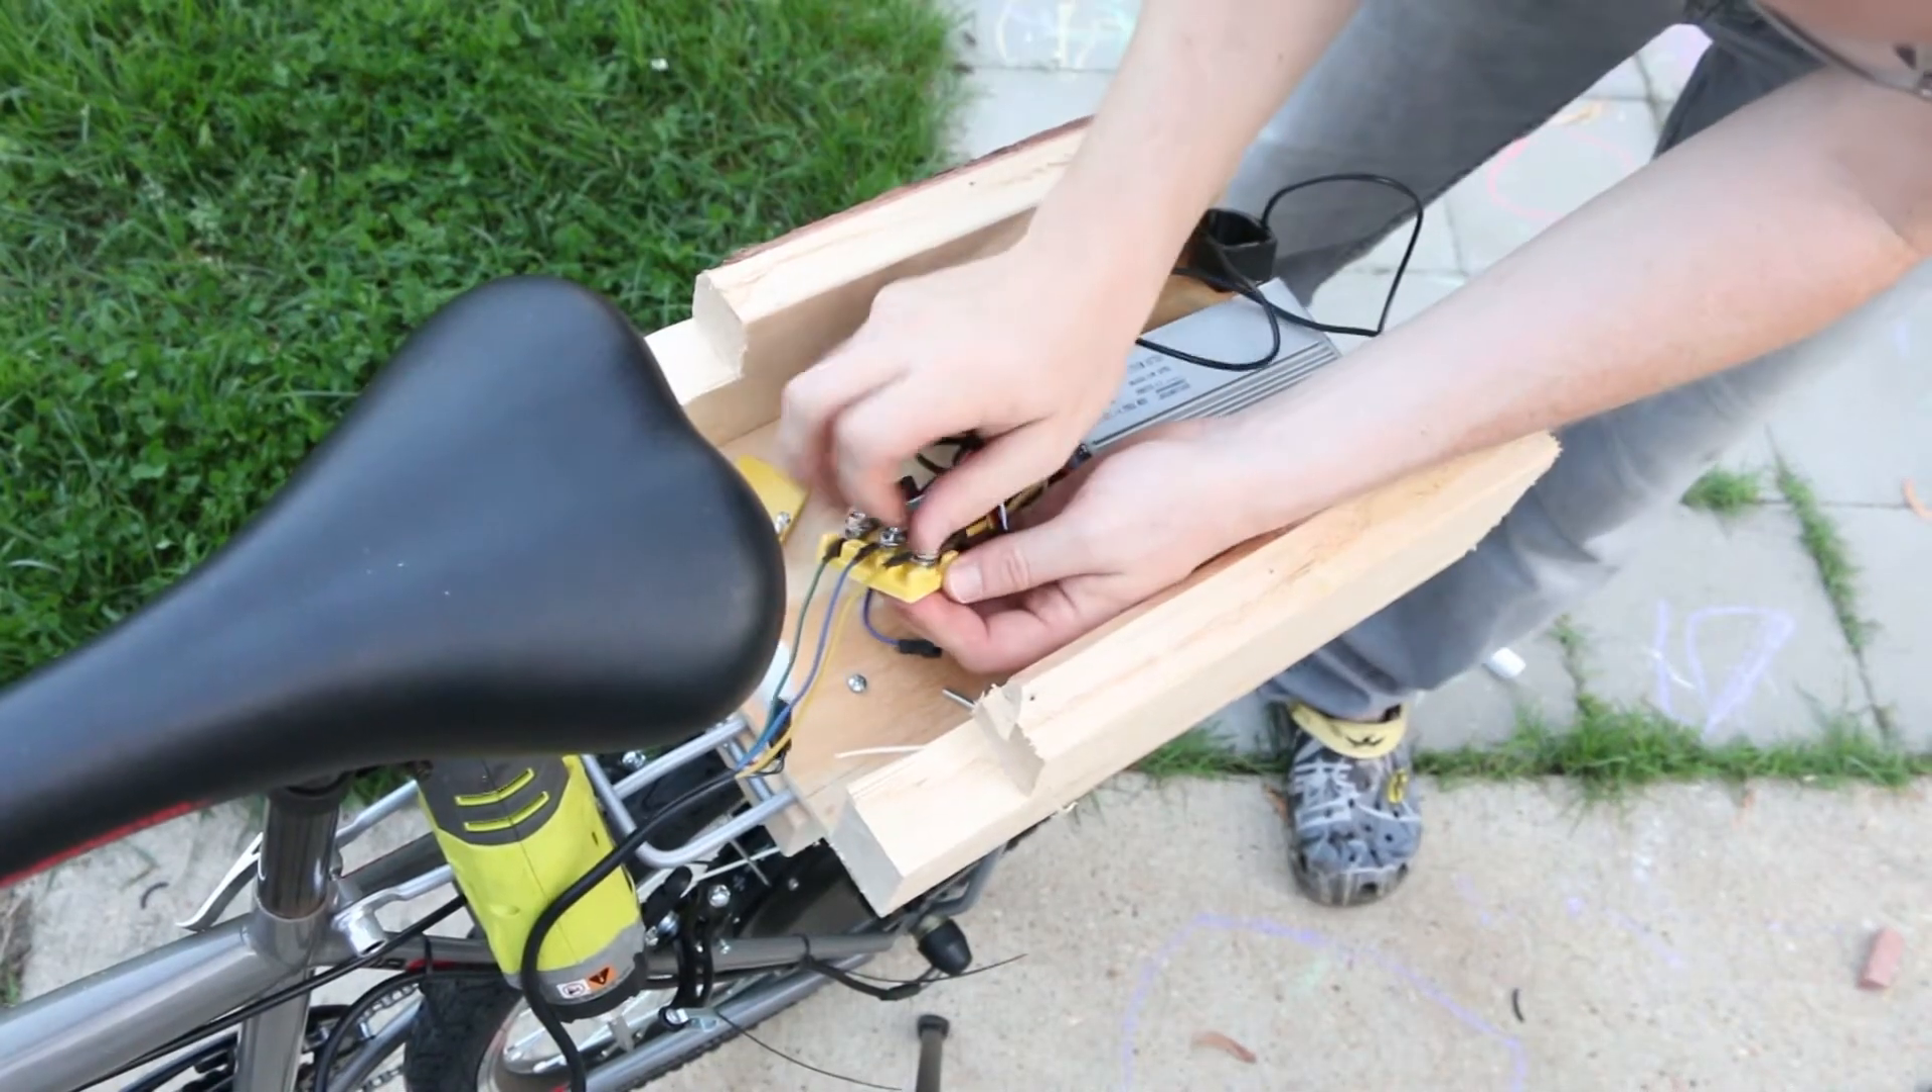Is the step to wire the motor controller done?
No.